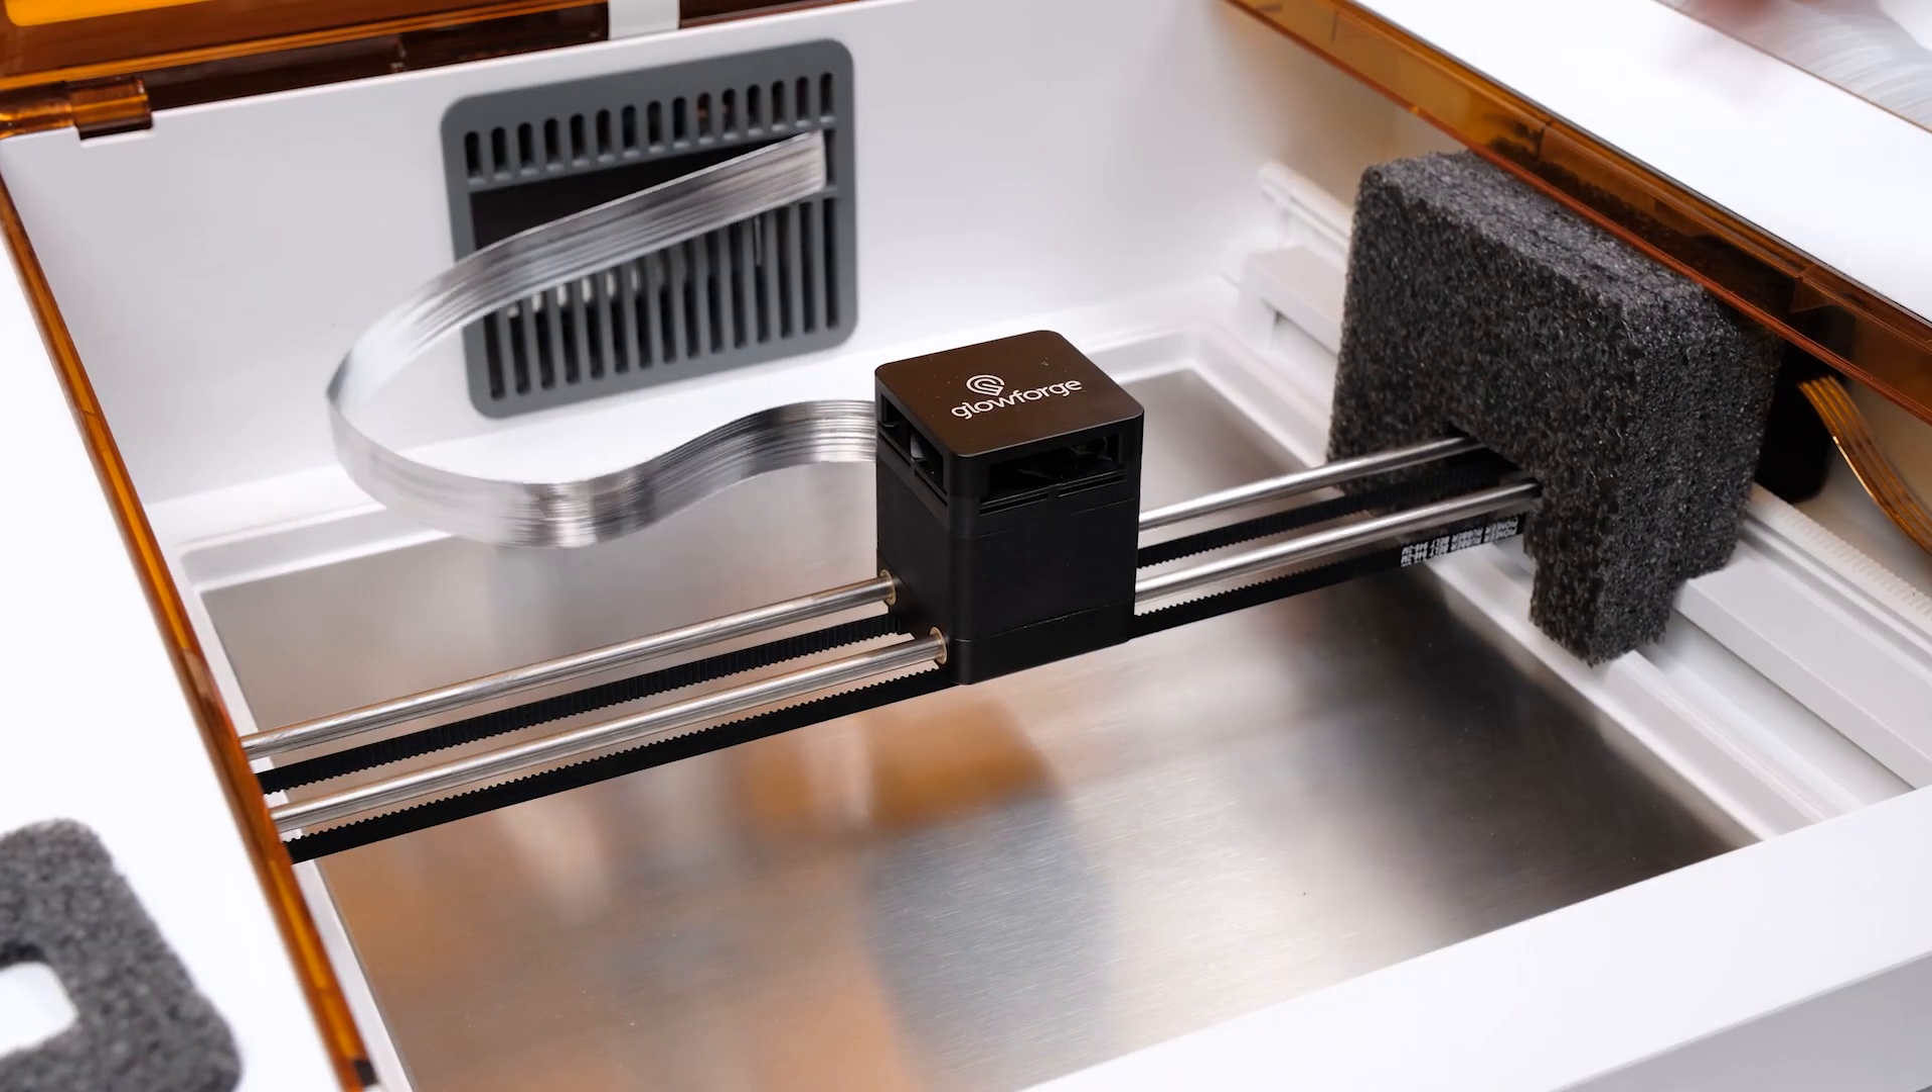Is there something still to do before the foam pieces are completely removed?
Yes.